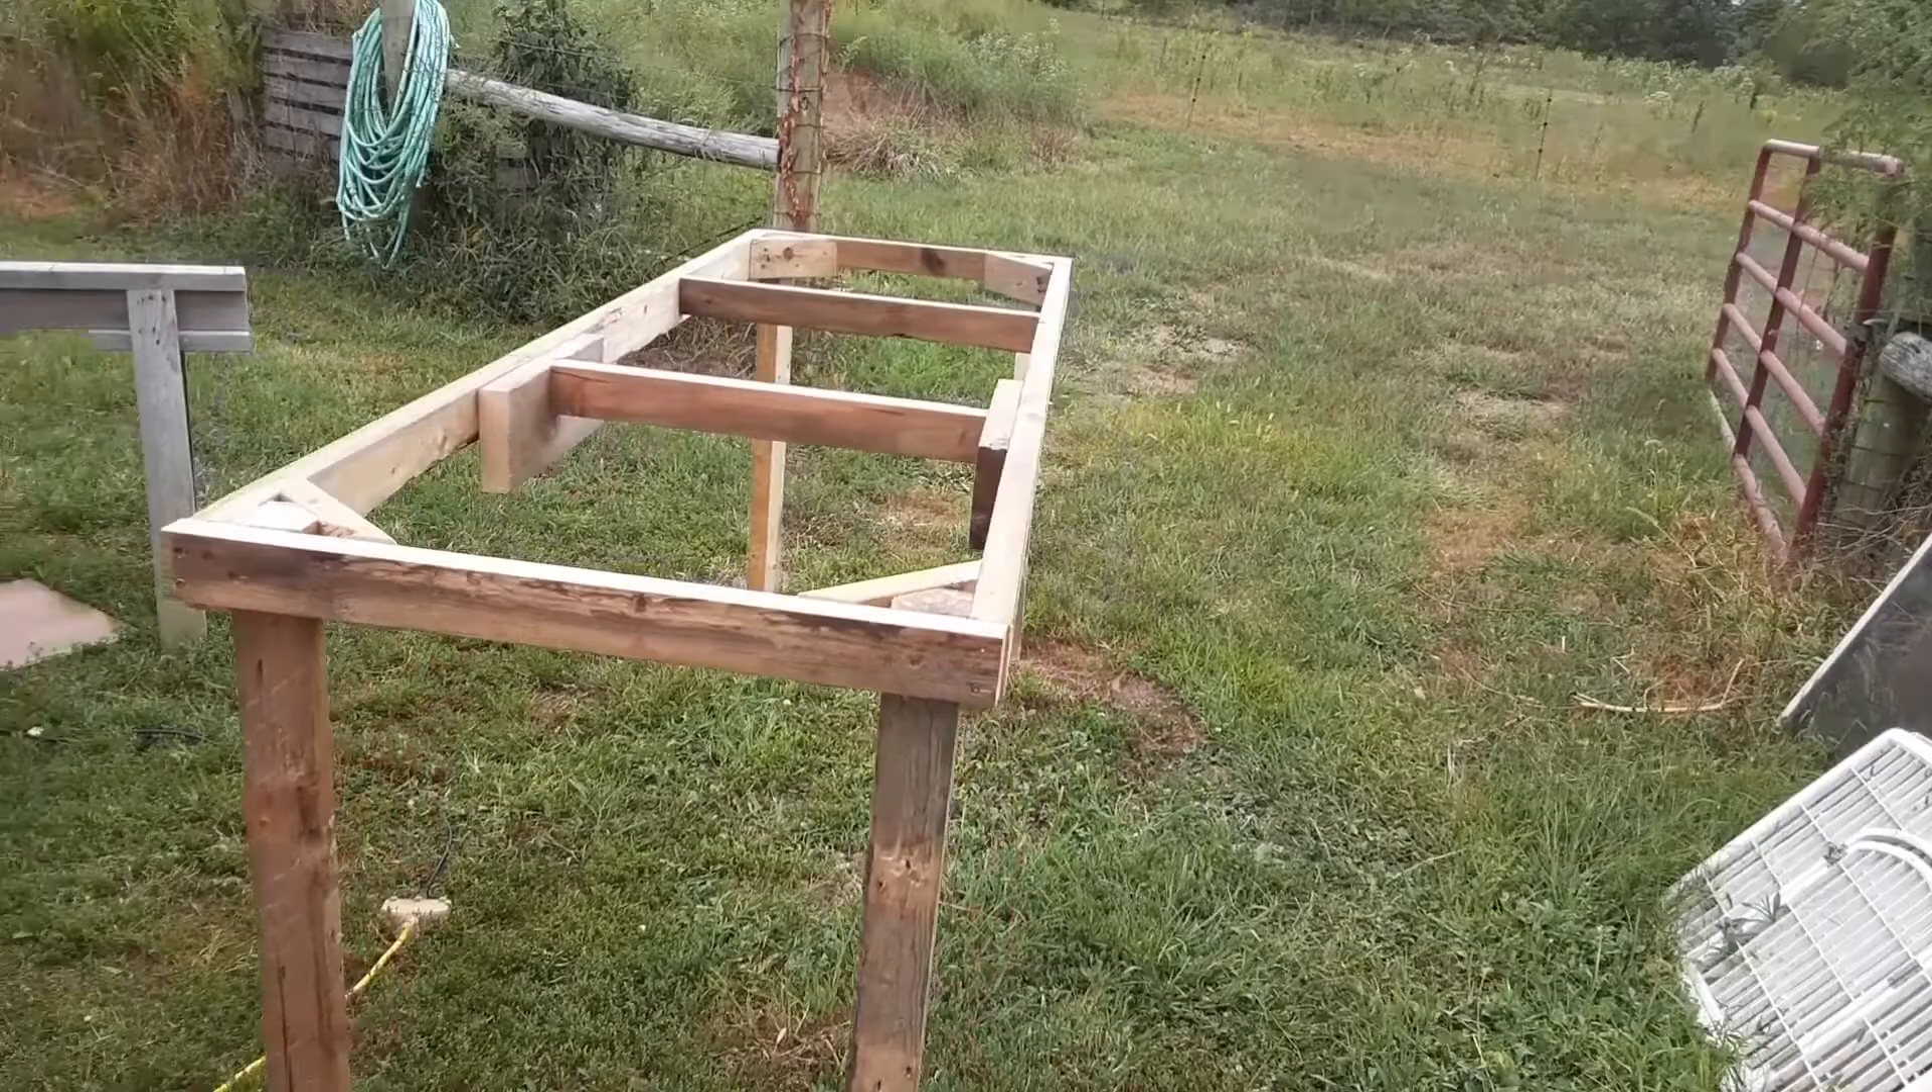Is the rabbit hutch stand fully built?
Yes.